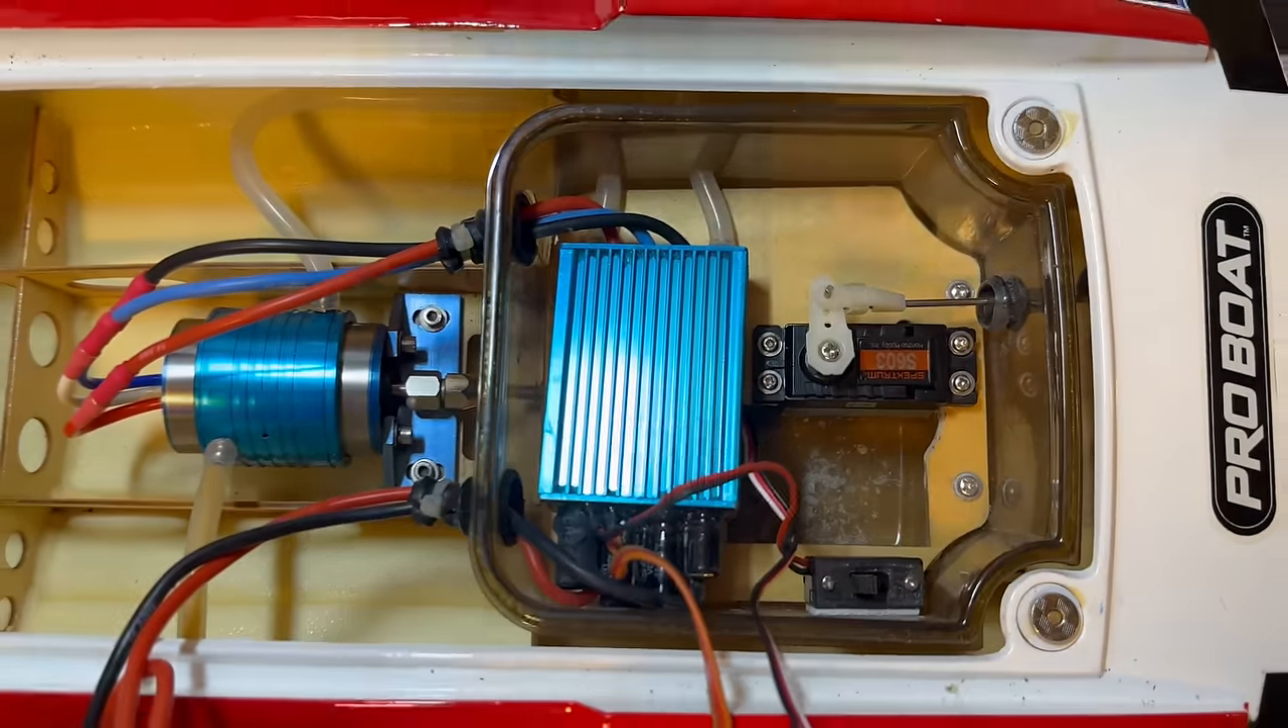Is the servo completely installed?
Yes.